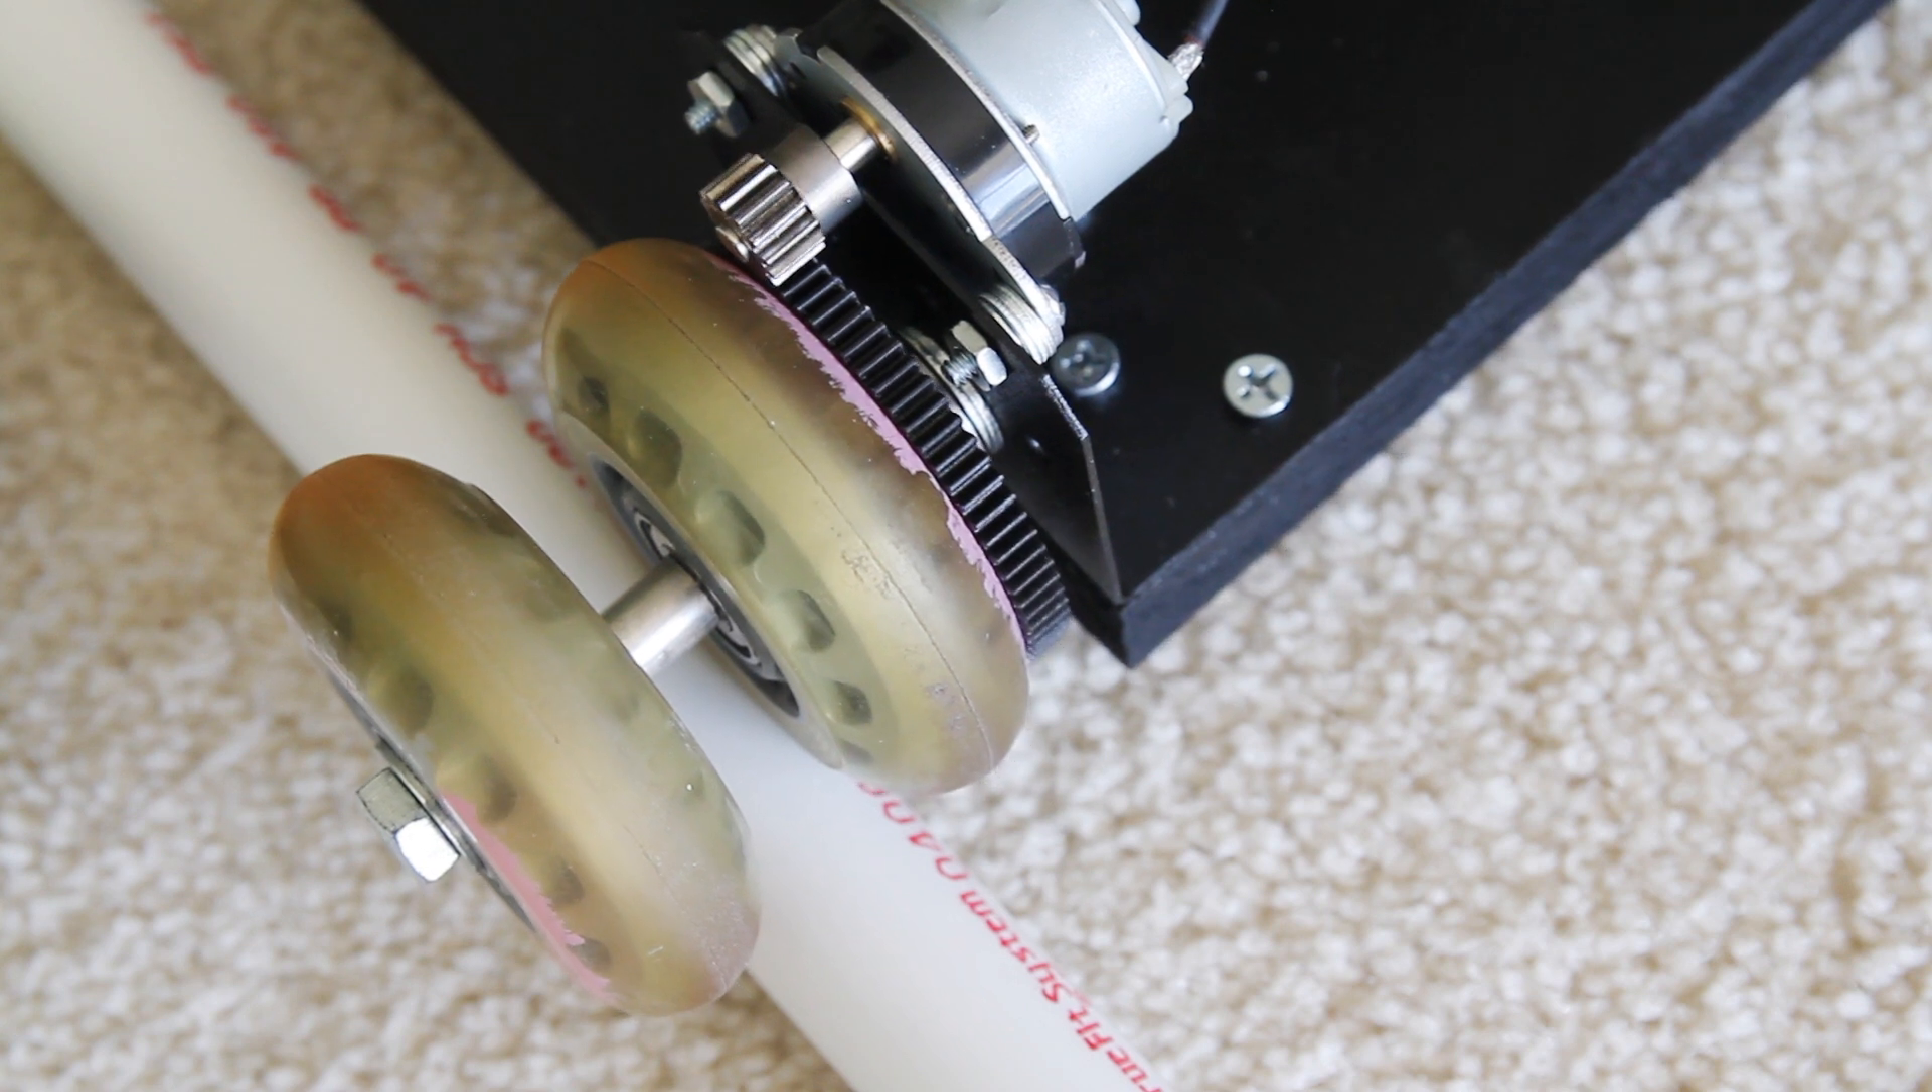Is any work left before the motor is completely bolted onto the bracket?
No.